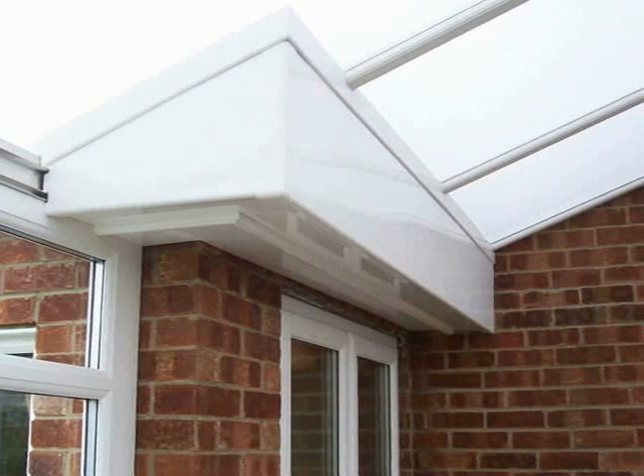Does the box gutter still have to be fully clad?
No.